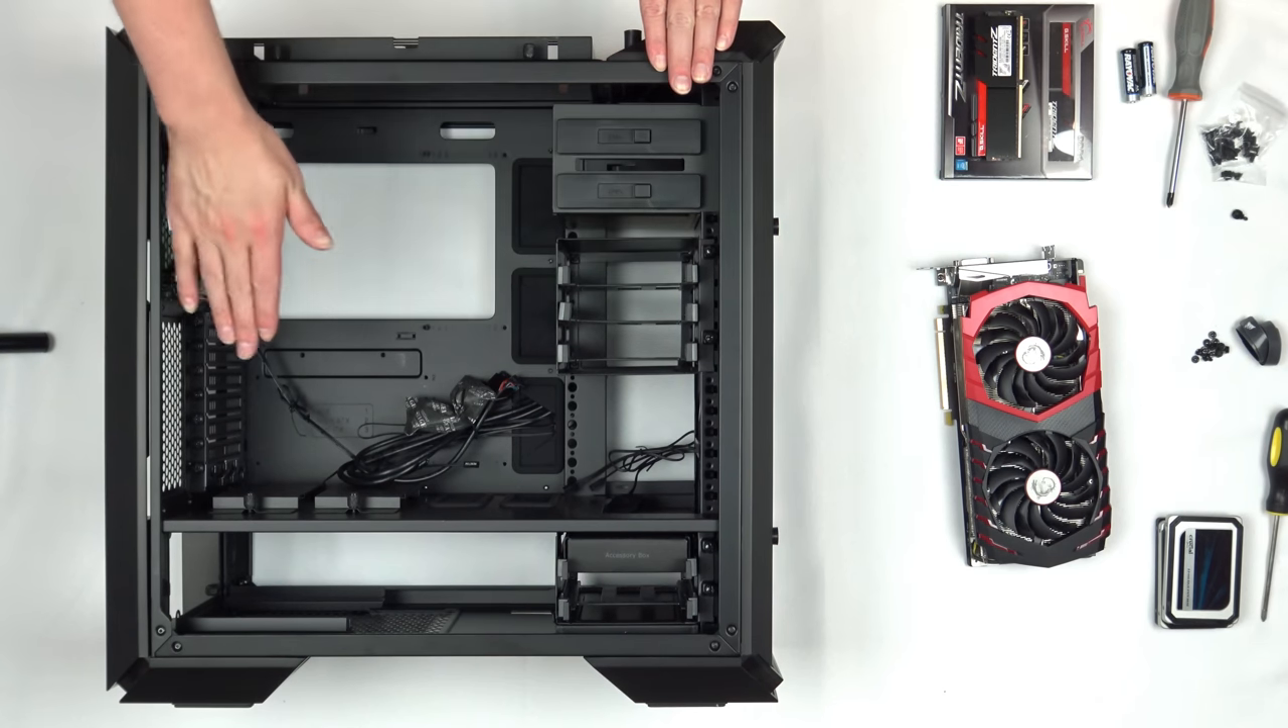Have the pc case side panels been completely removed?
Yes.